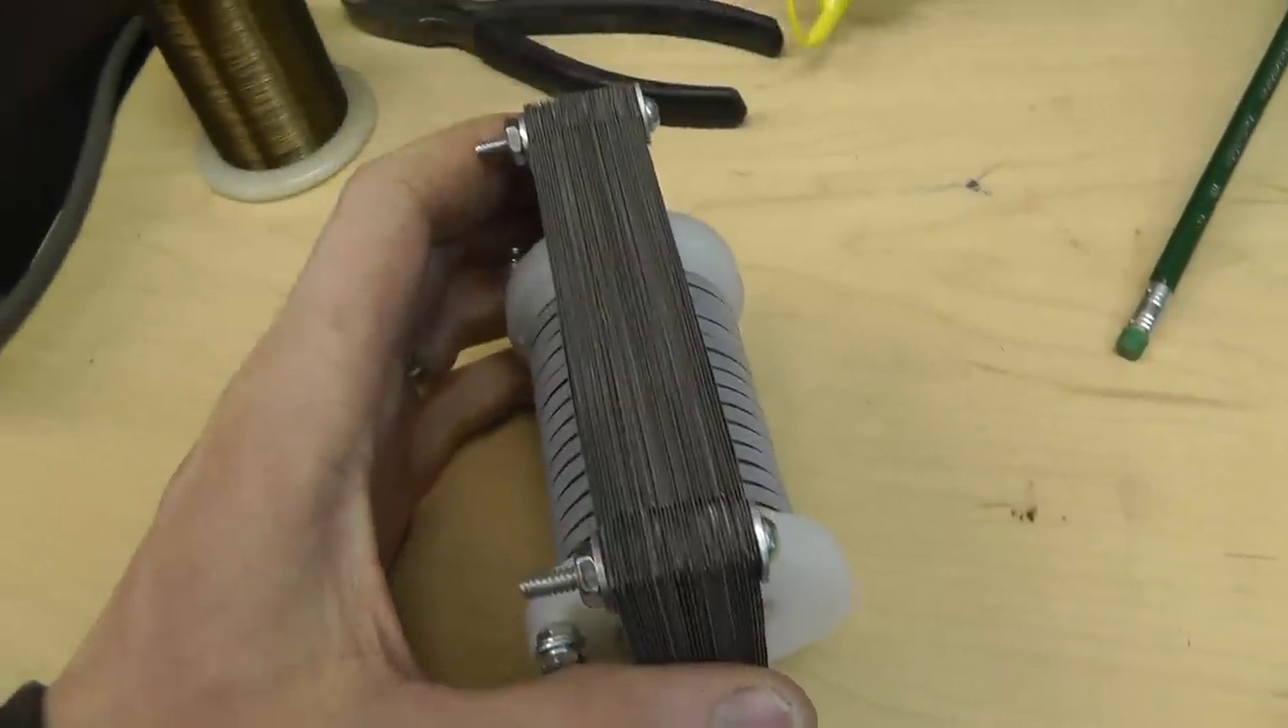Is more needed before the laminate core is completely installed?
No.